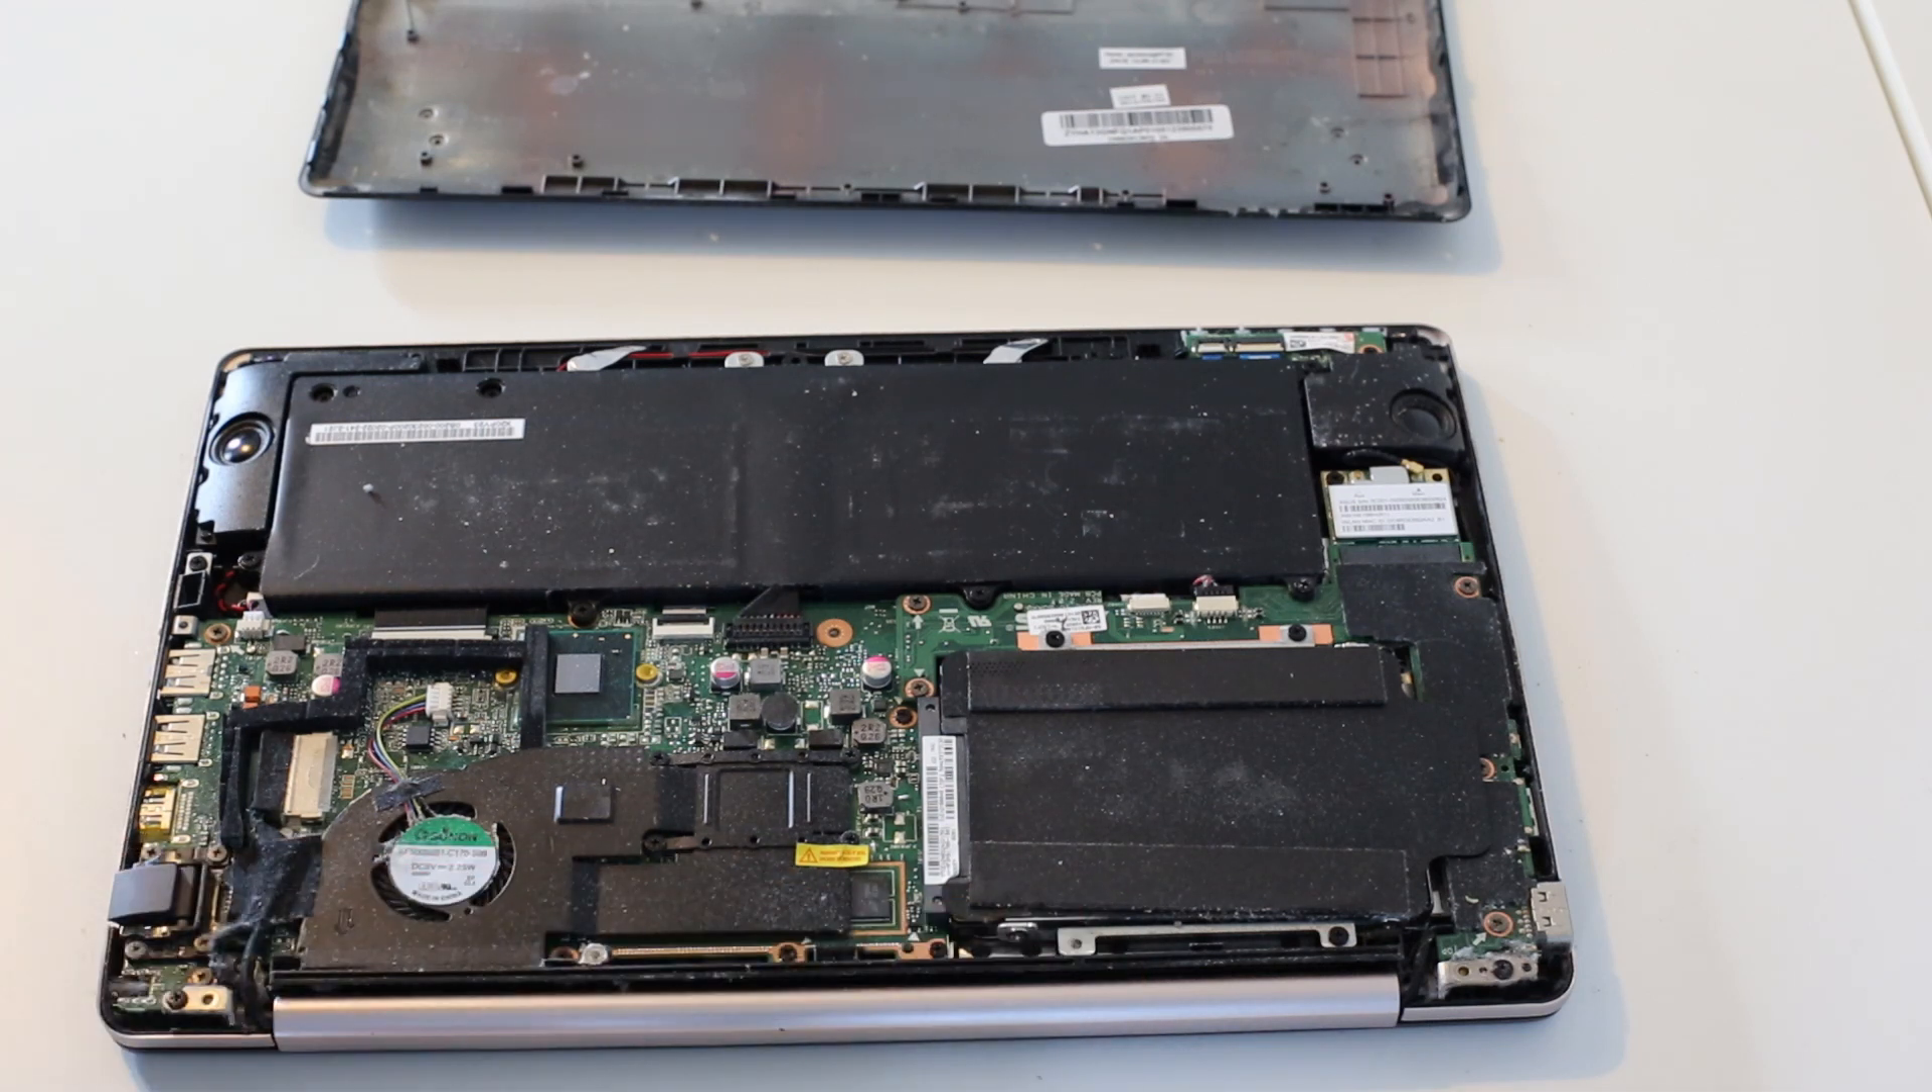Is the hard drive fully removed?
No.